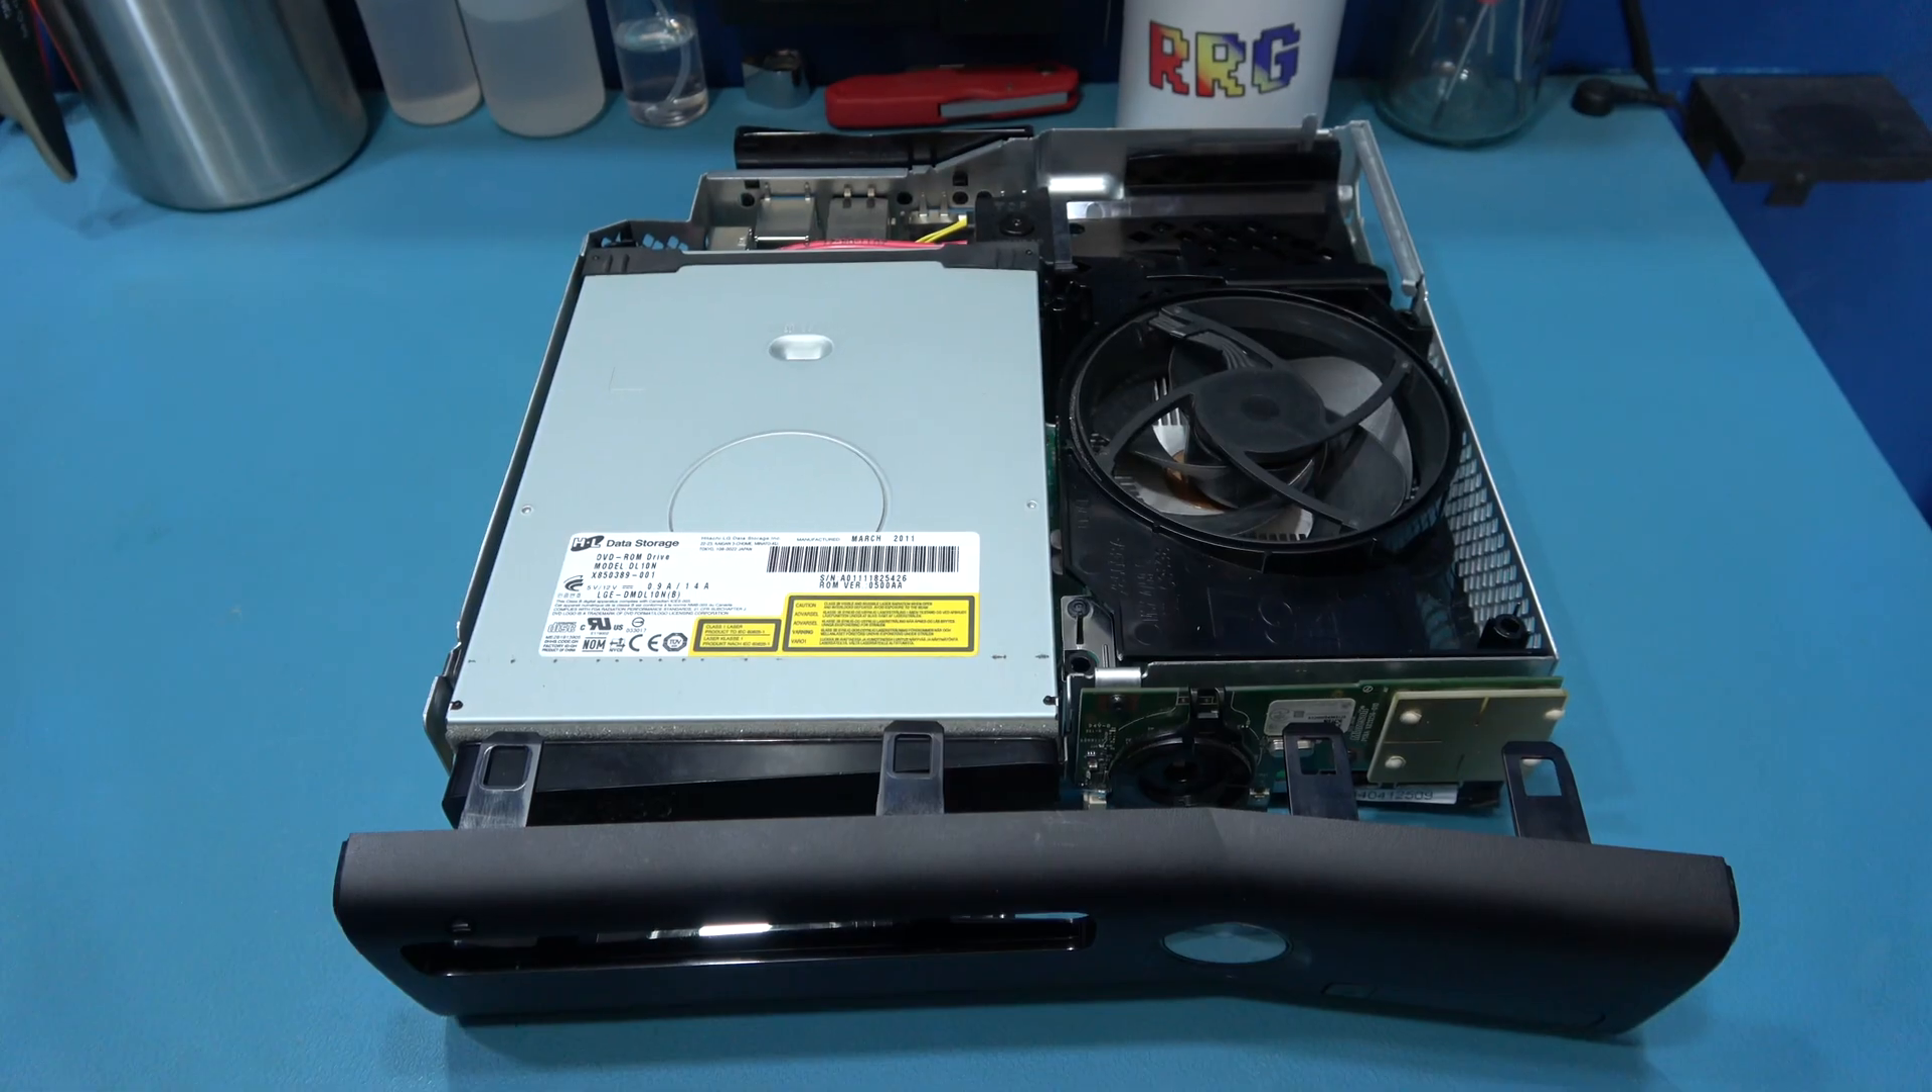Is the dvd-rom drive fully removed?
No.